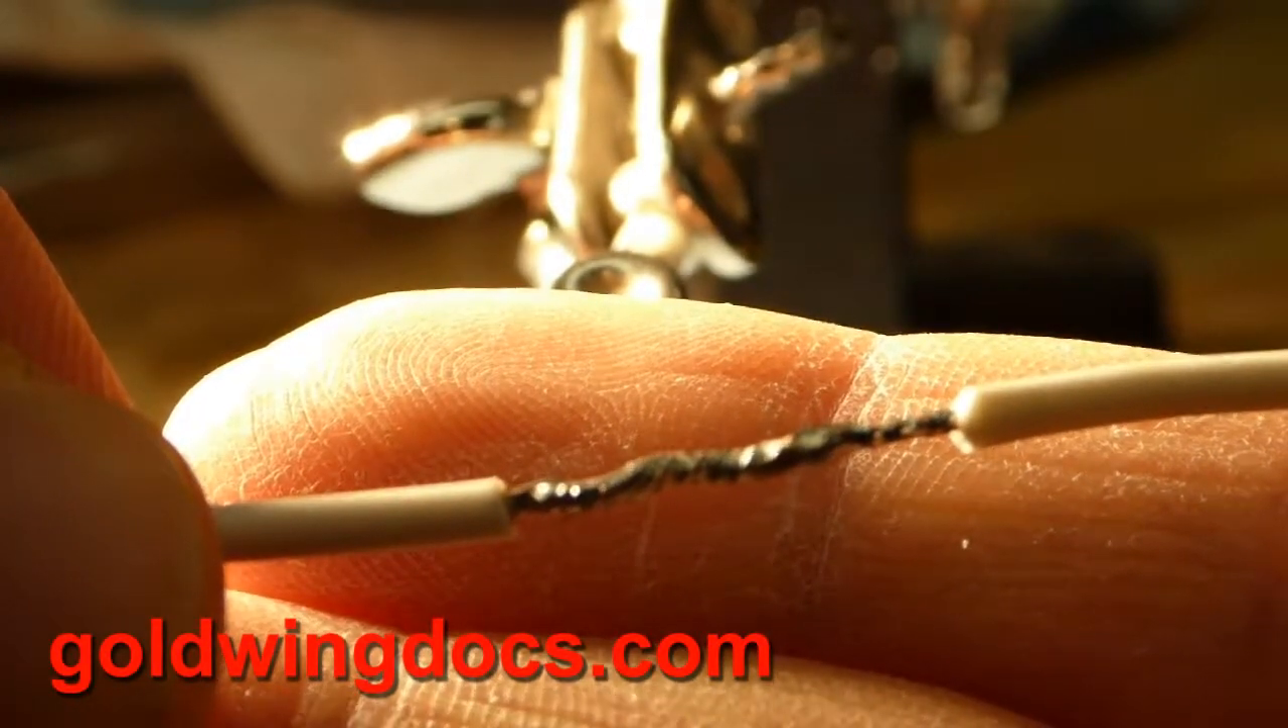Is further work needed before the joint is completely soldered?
No.